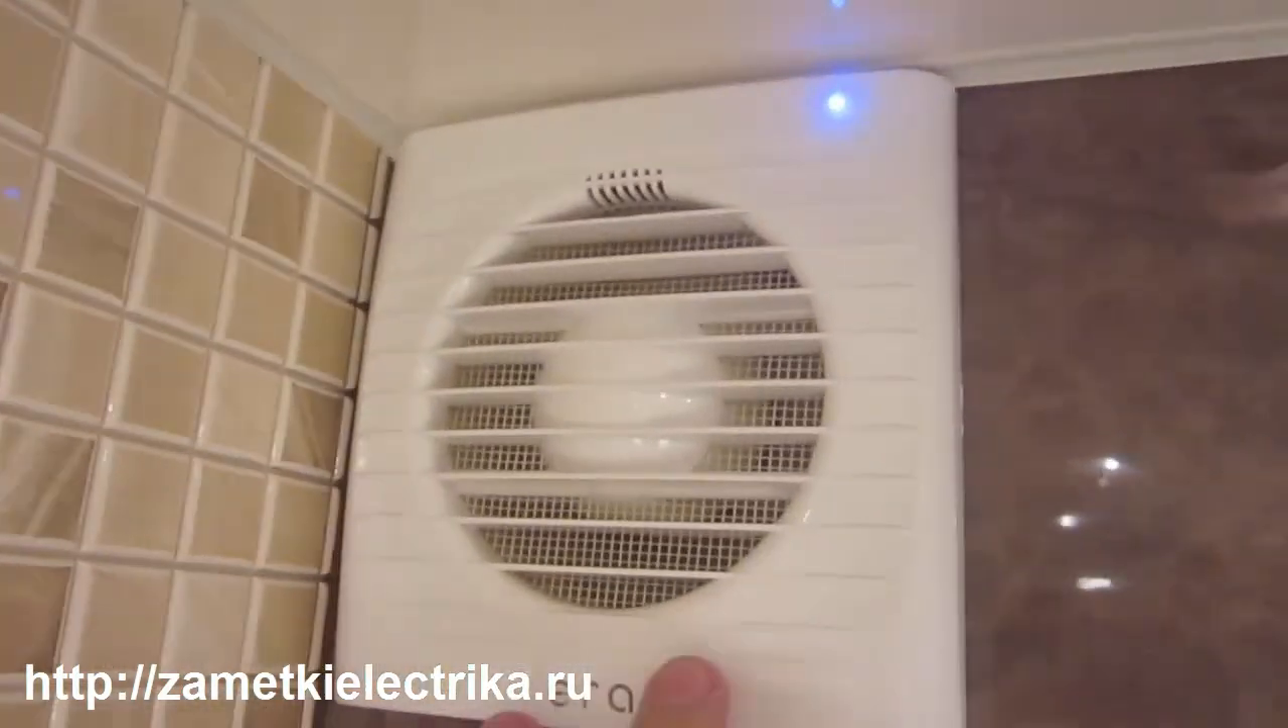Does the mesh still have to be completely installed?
No.